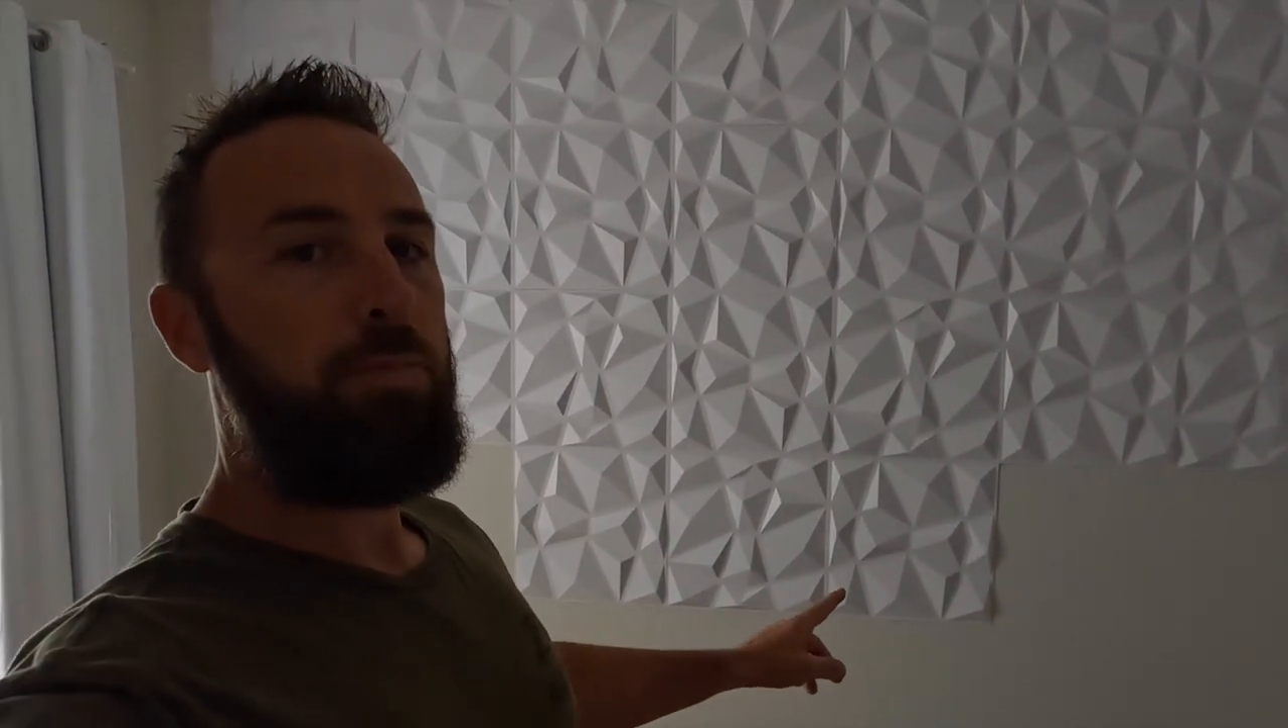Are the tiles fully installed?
No.